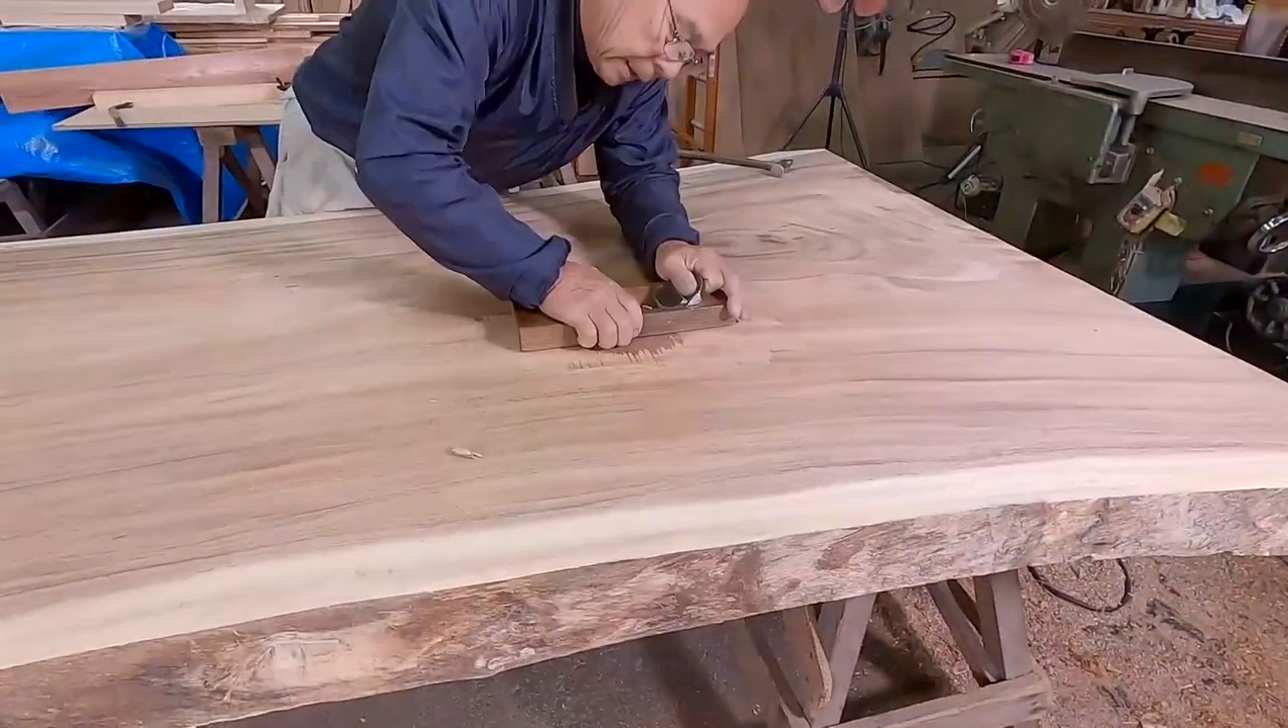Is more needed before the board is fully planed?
Yes.